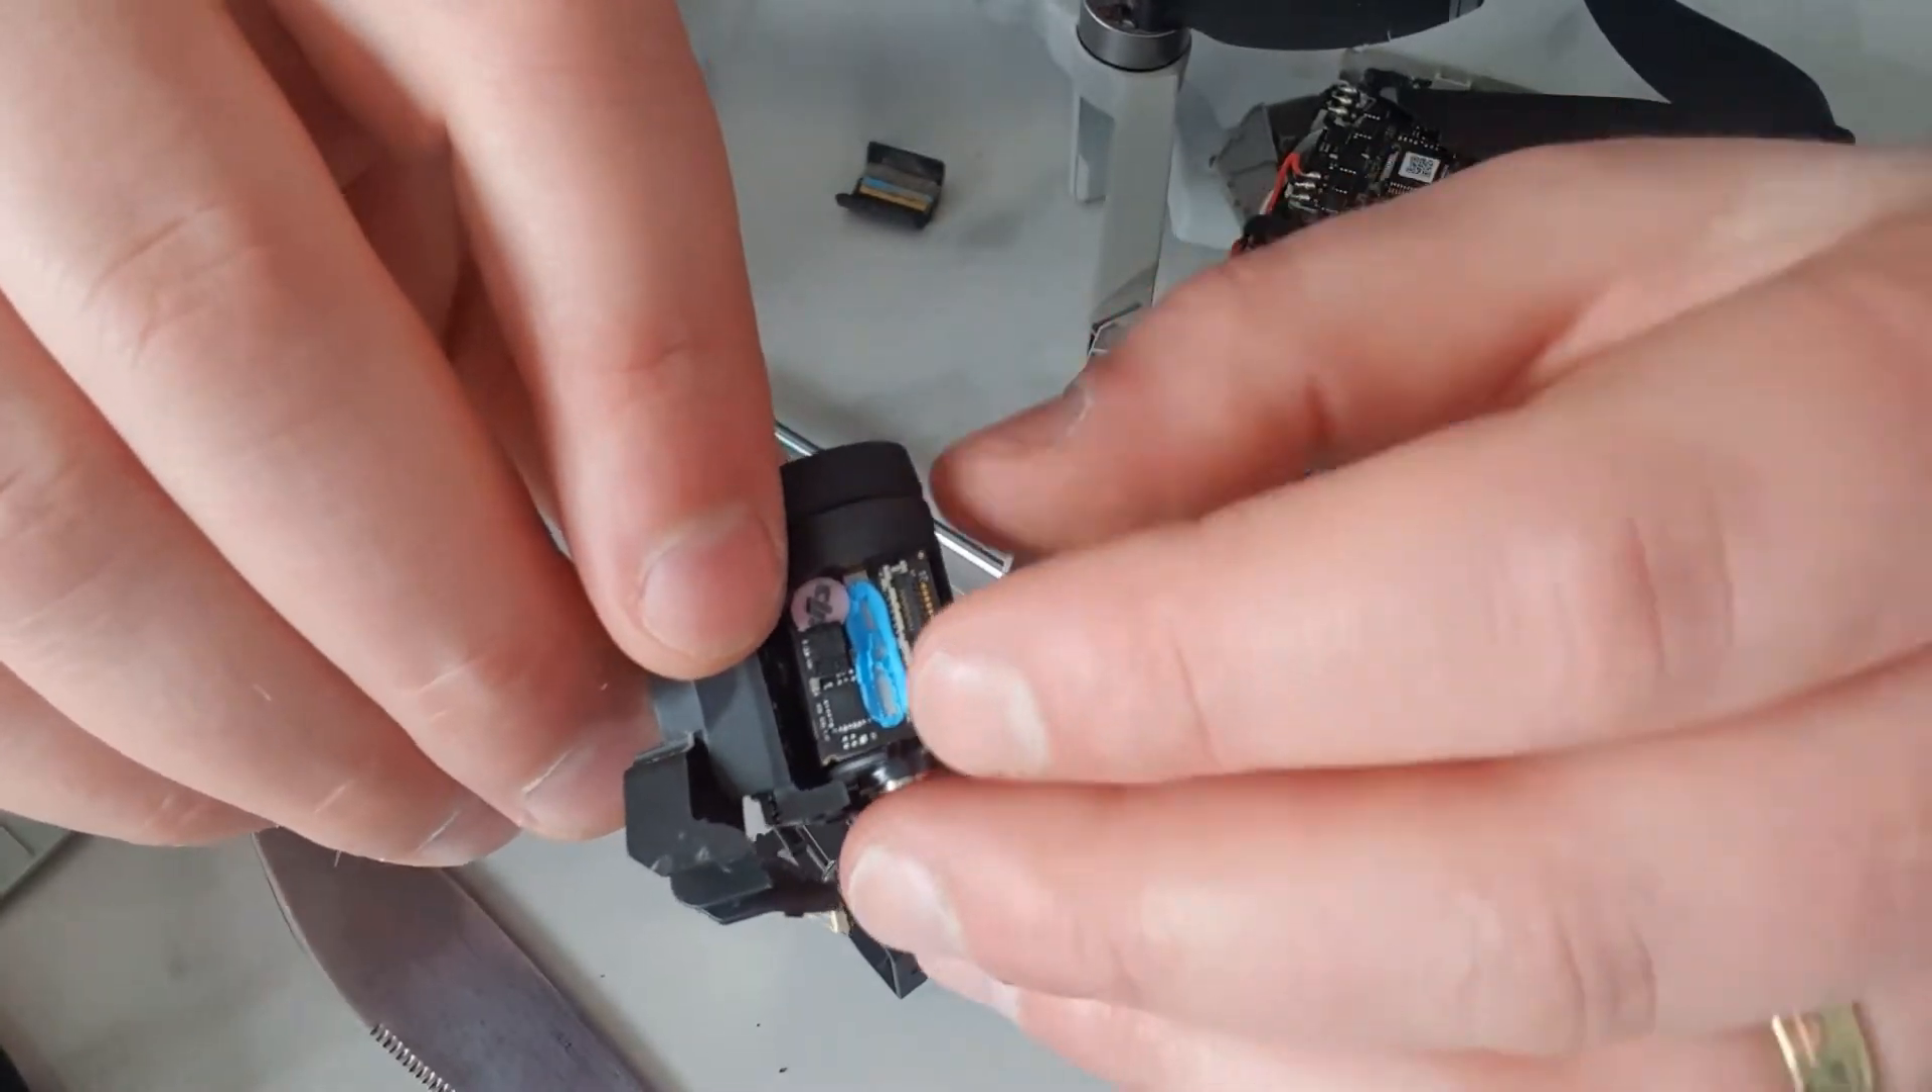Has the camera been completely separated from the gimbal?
No.